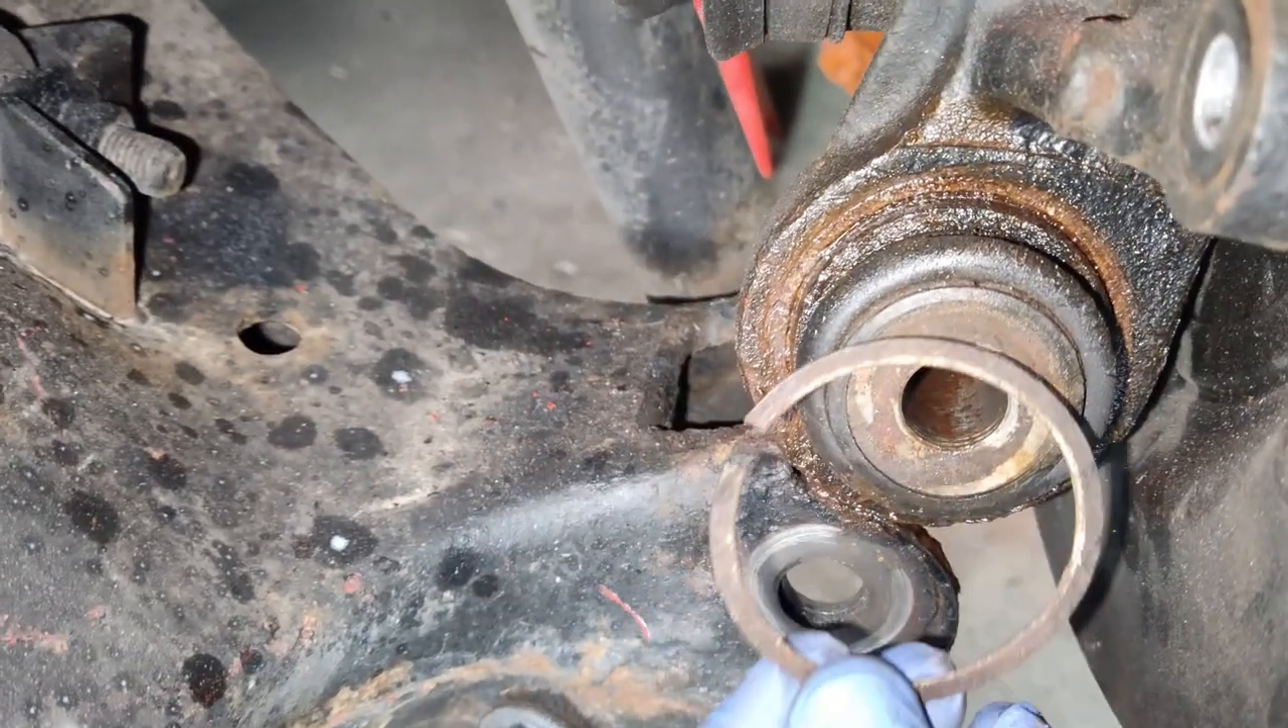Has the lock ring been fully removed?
Yes.